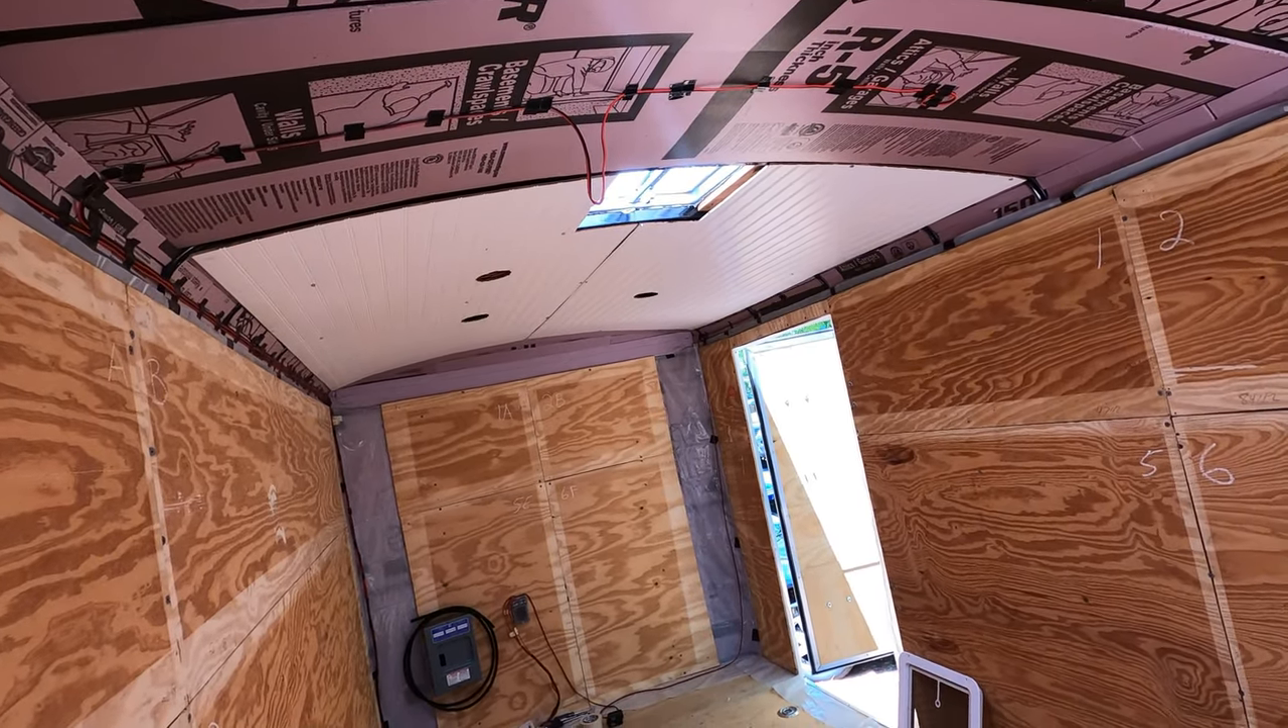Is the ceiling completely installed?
No.